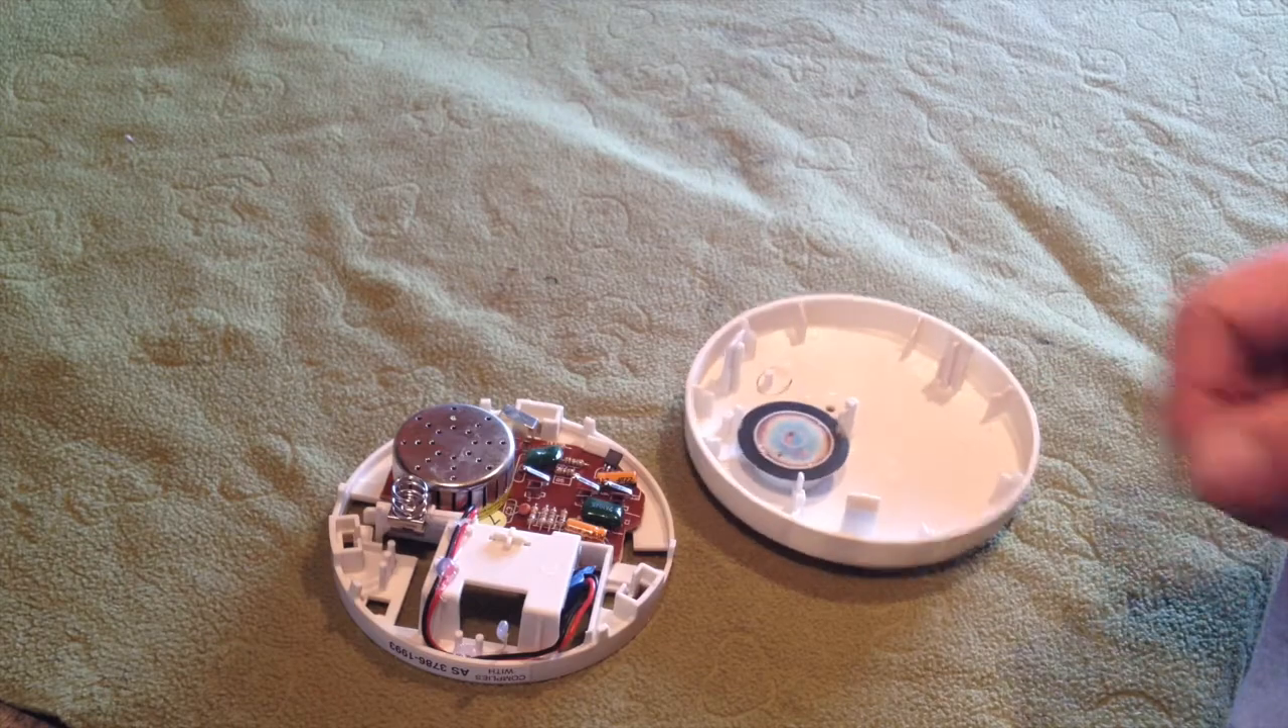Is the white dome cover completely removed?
Yes.